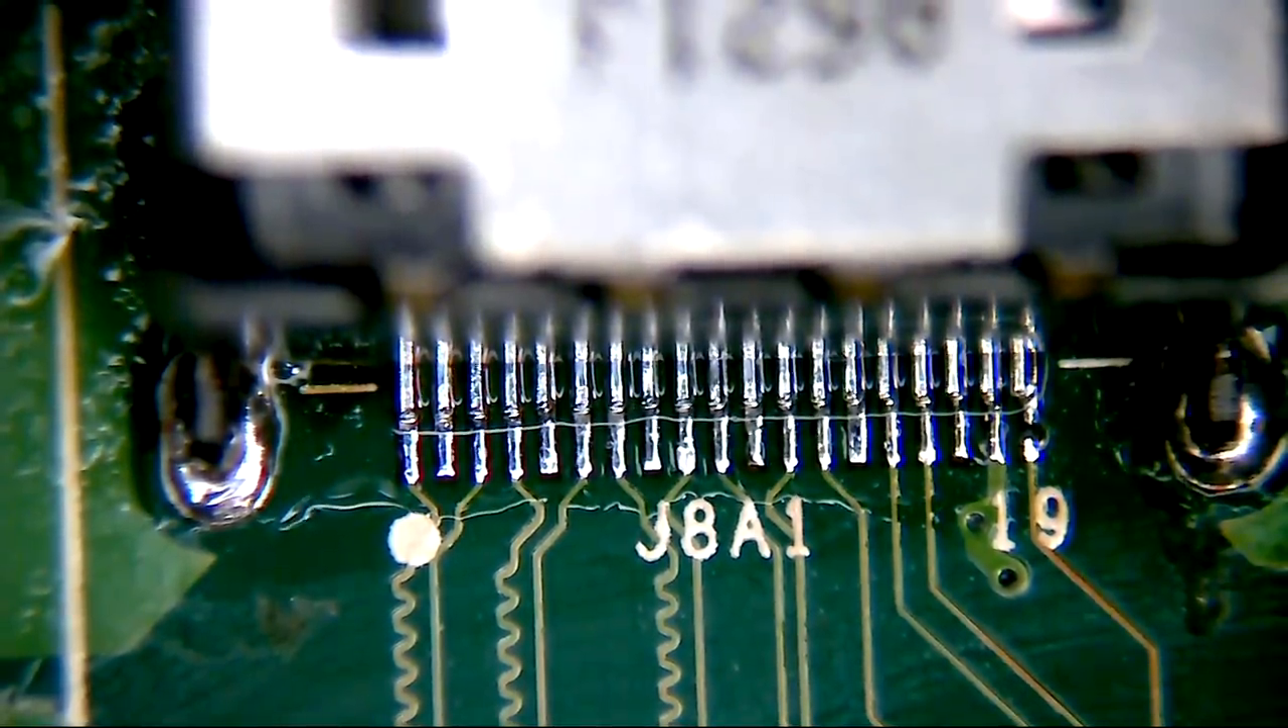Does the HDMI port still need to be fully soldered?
No.